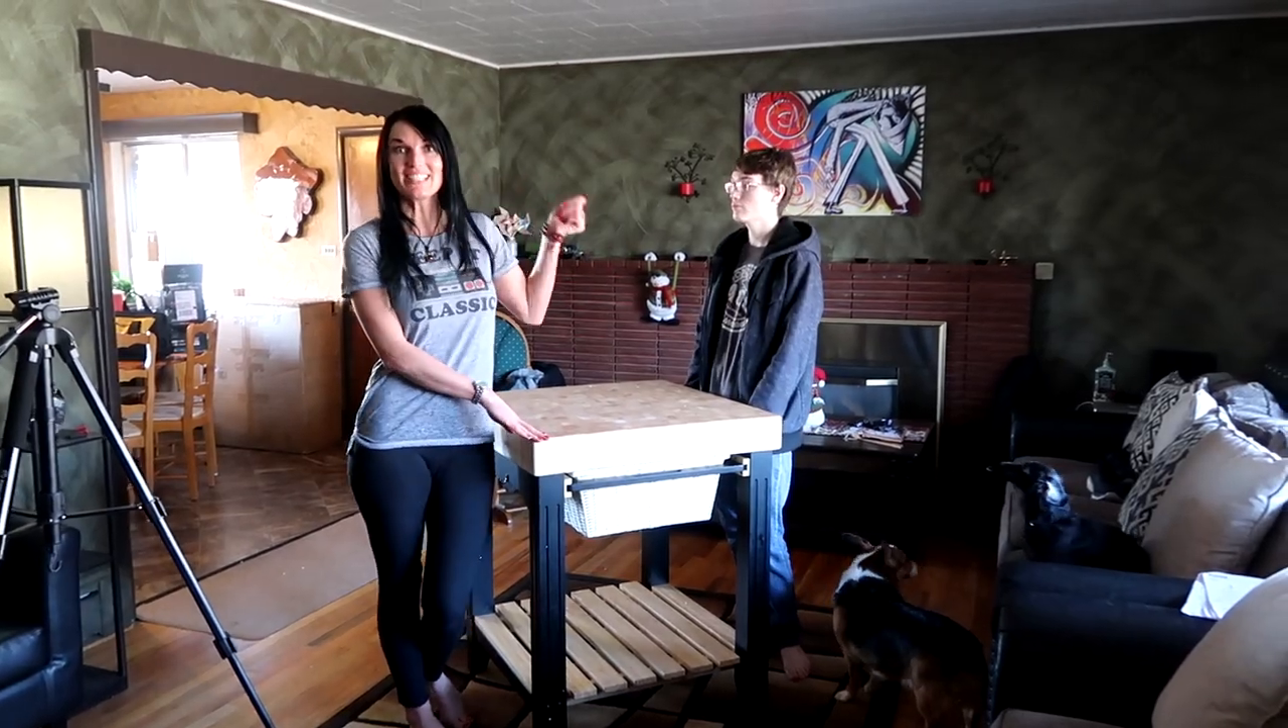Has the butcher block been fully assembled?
Yes.